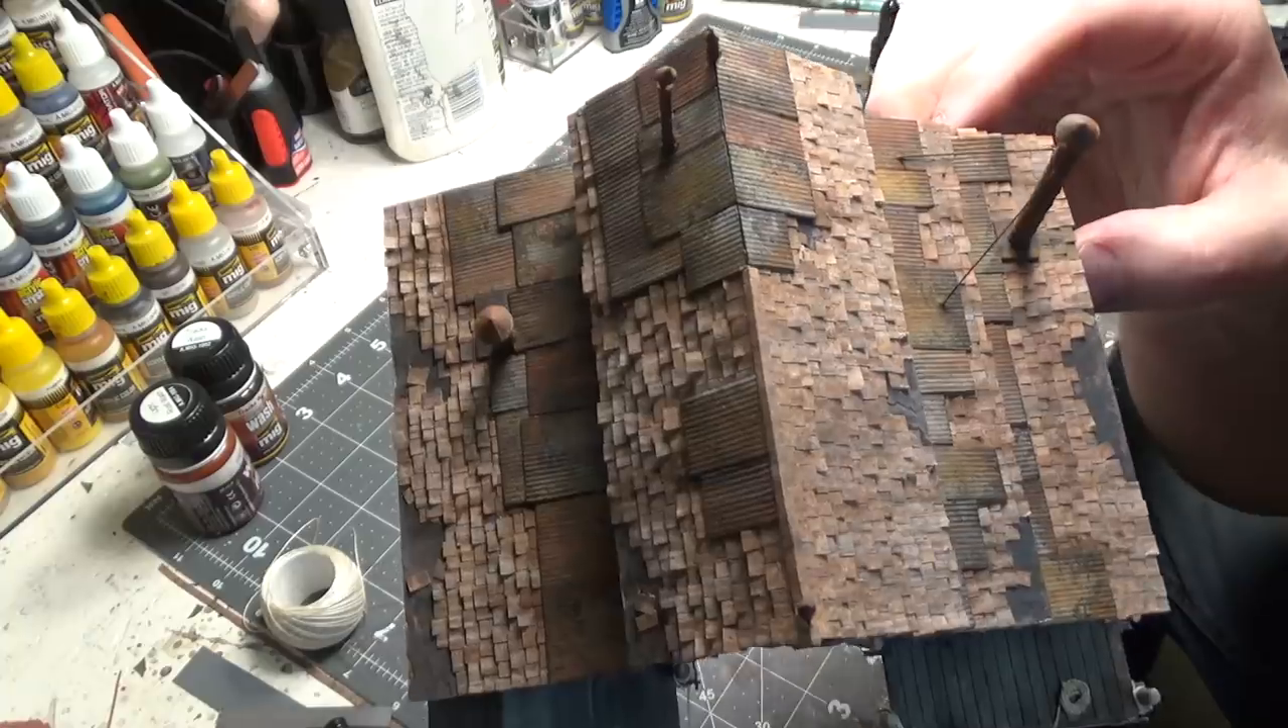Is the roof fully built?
Yes.